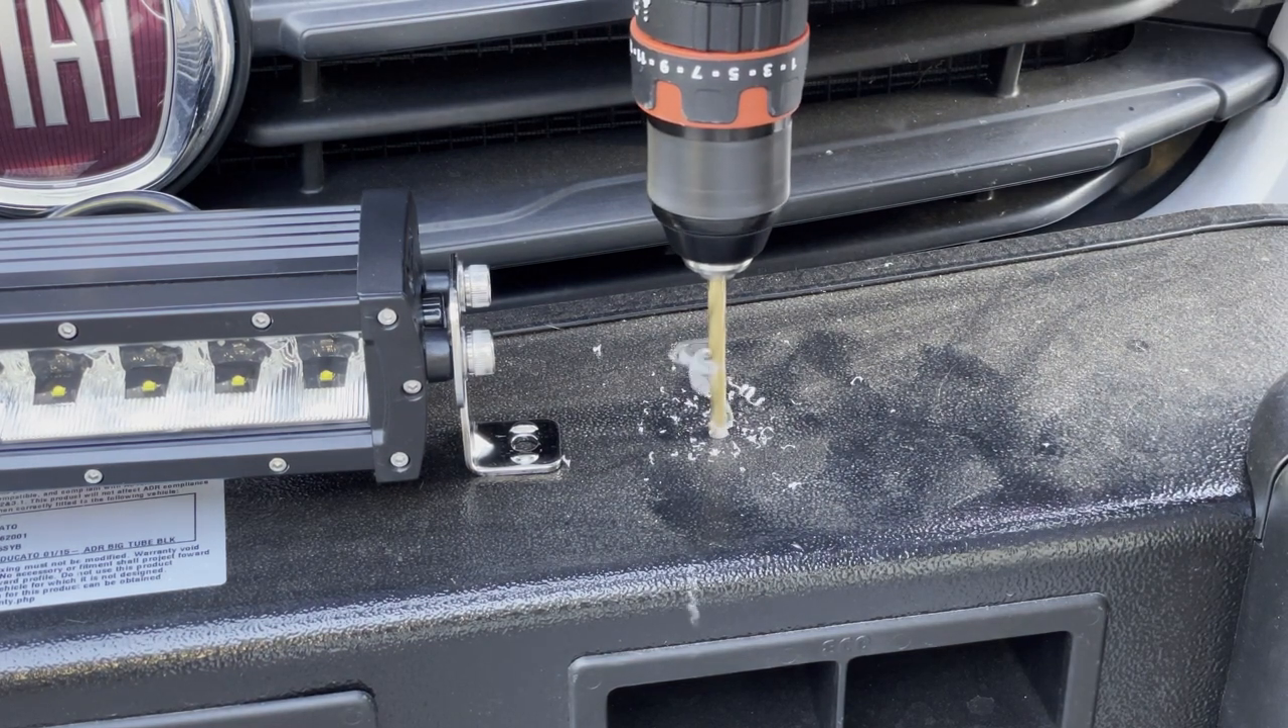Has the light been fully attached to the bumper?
No.